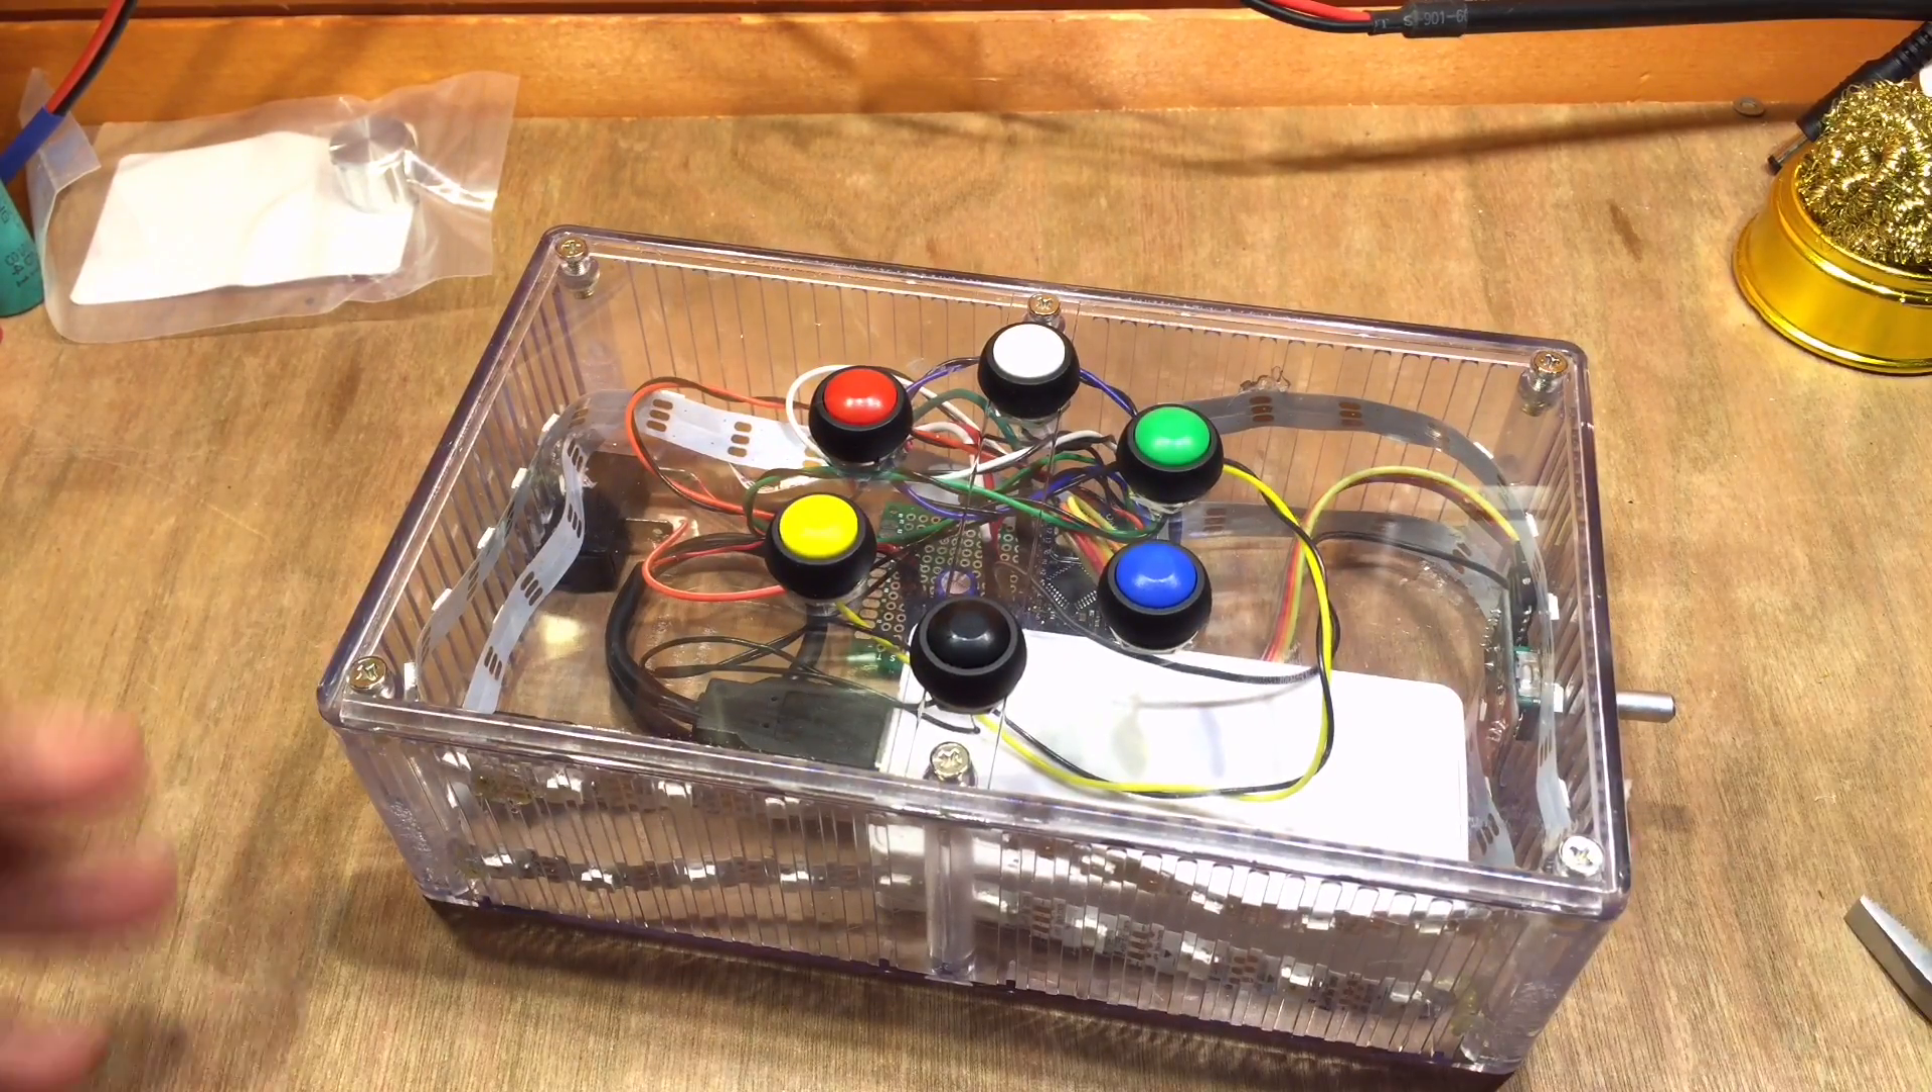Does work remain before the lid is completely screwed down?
No.